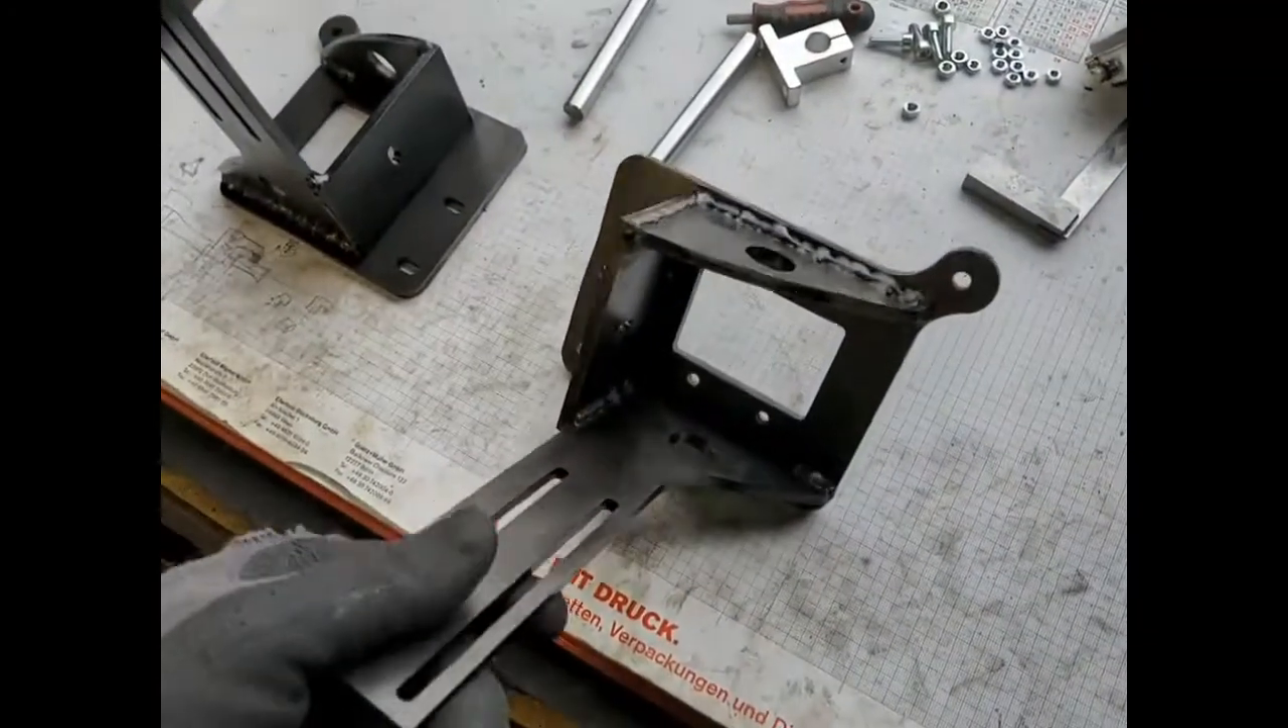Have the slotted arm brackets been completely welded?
Yes.